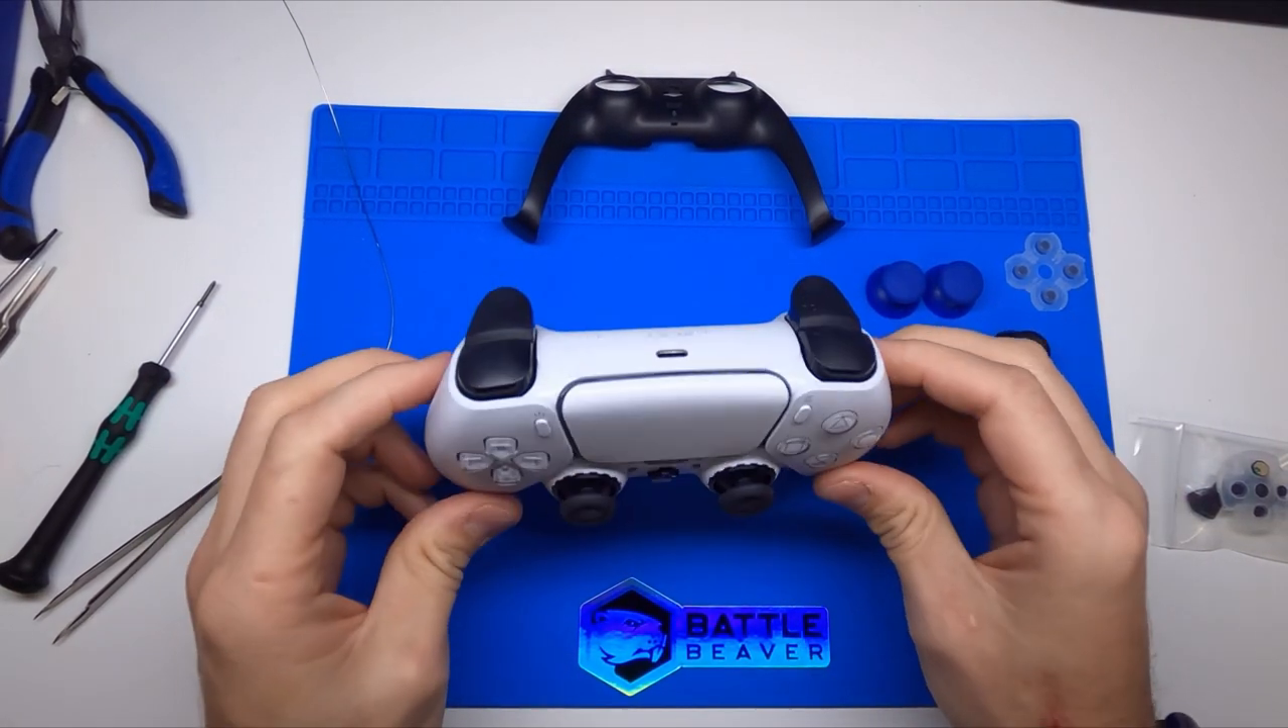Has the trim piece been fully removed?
Yes.